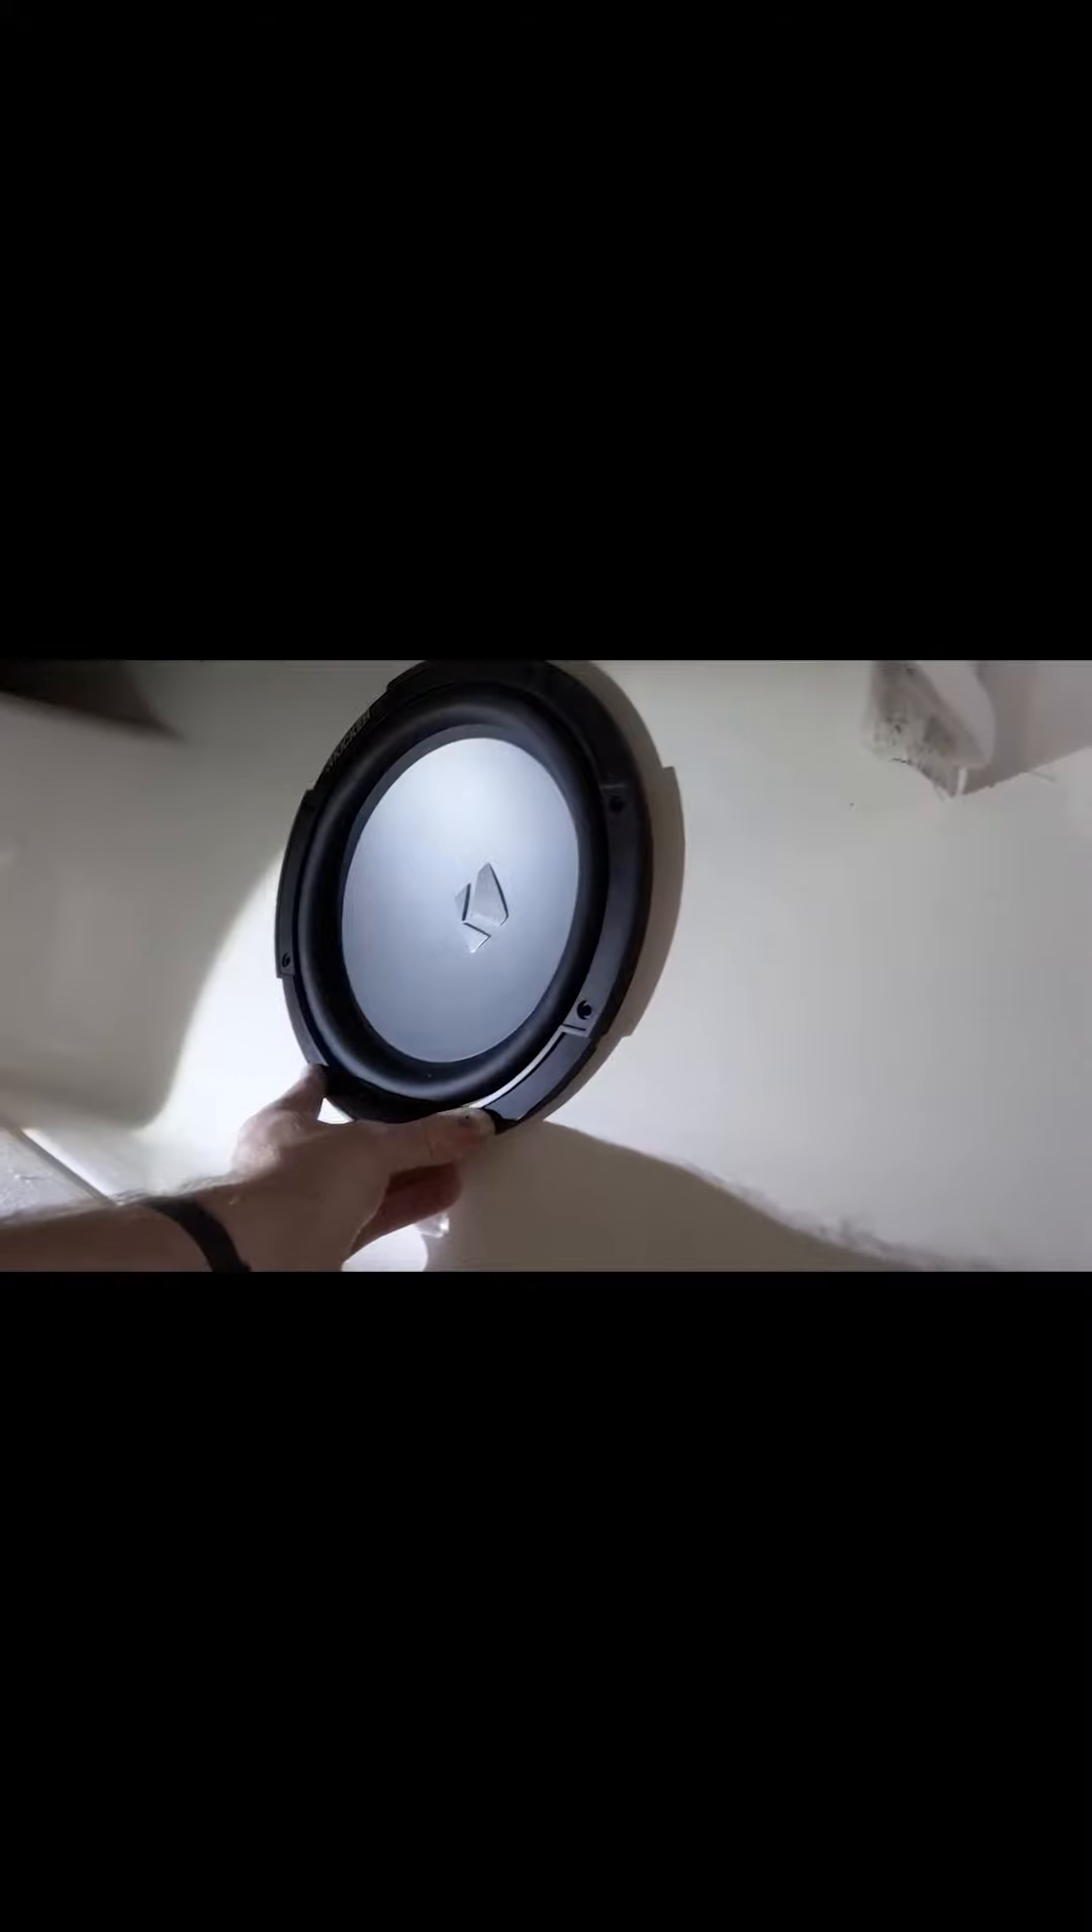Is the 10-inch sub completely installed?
No.